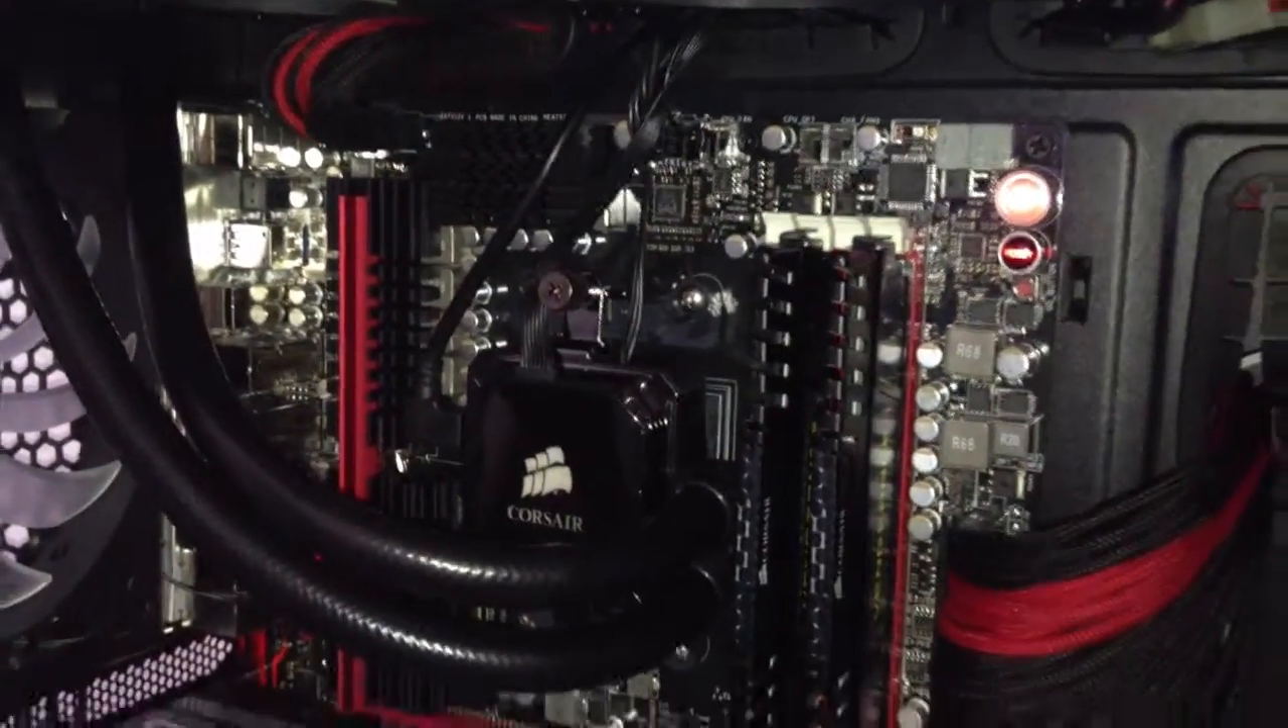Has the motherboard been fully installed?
Yes.